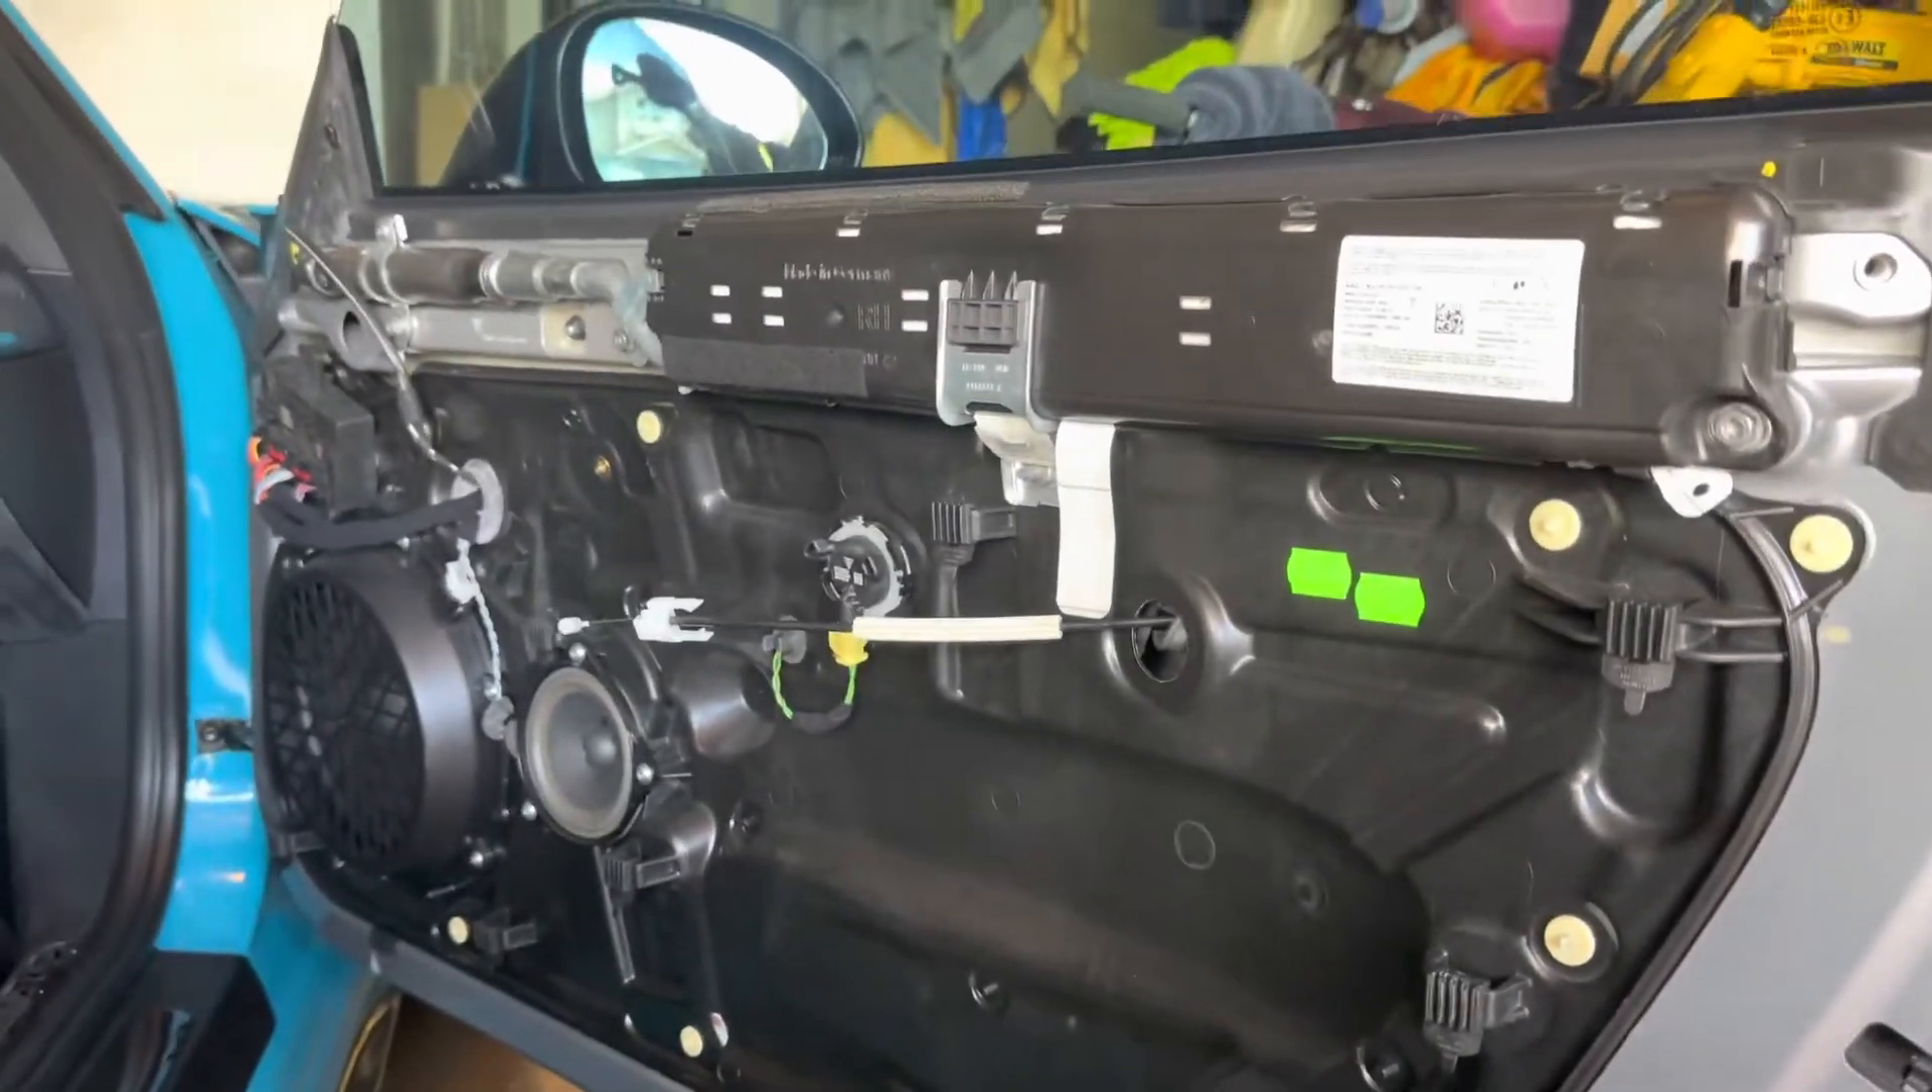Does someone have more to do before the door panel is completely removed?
No.